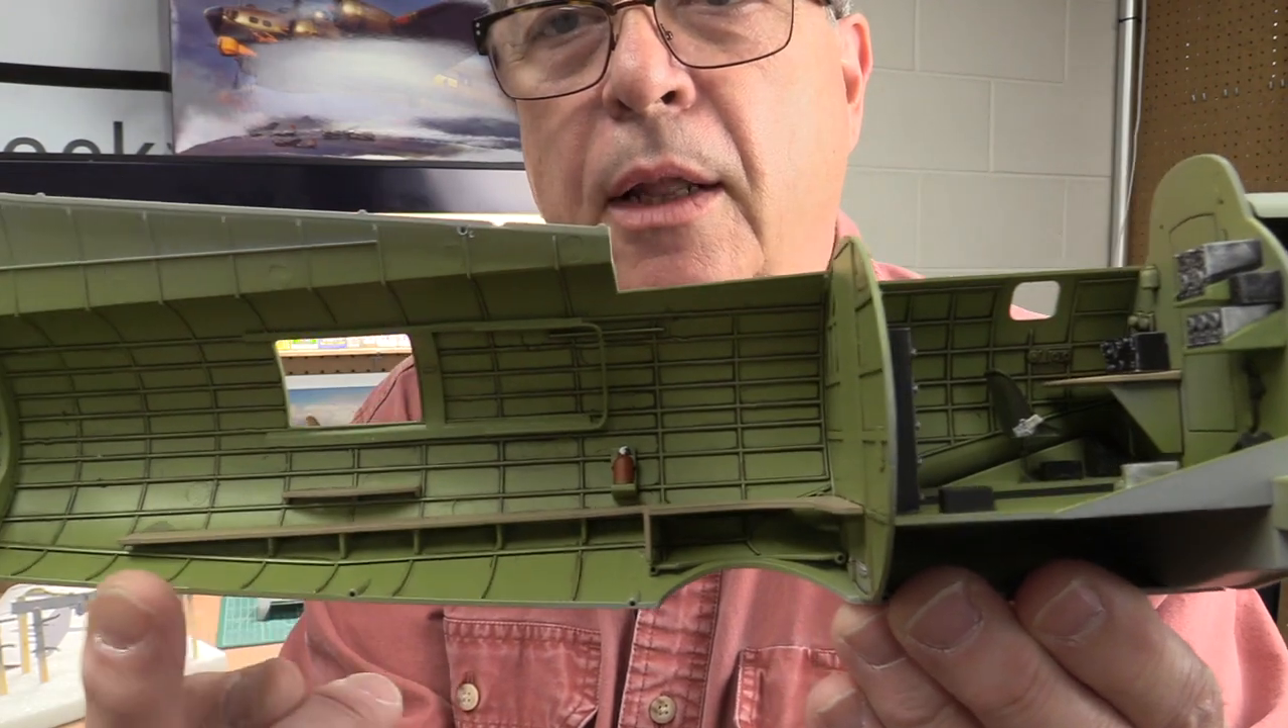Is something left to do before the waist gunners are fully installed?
Yes.